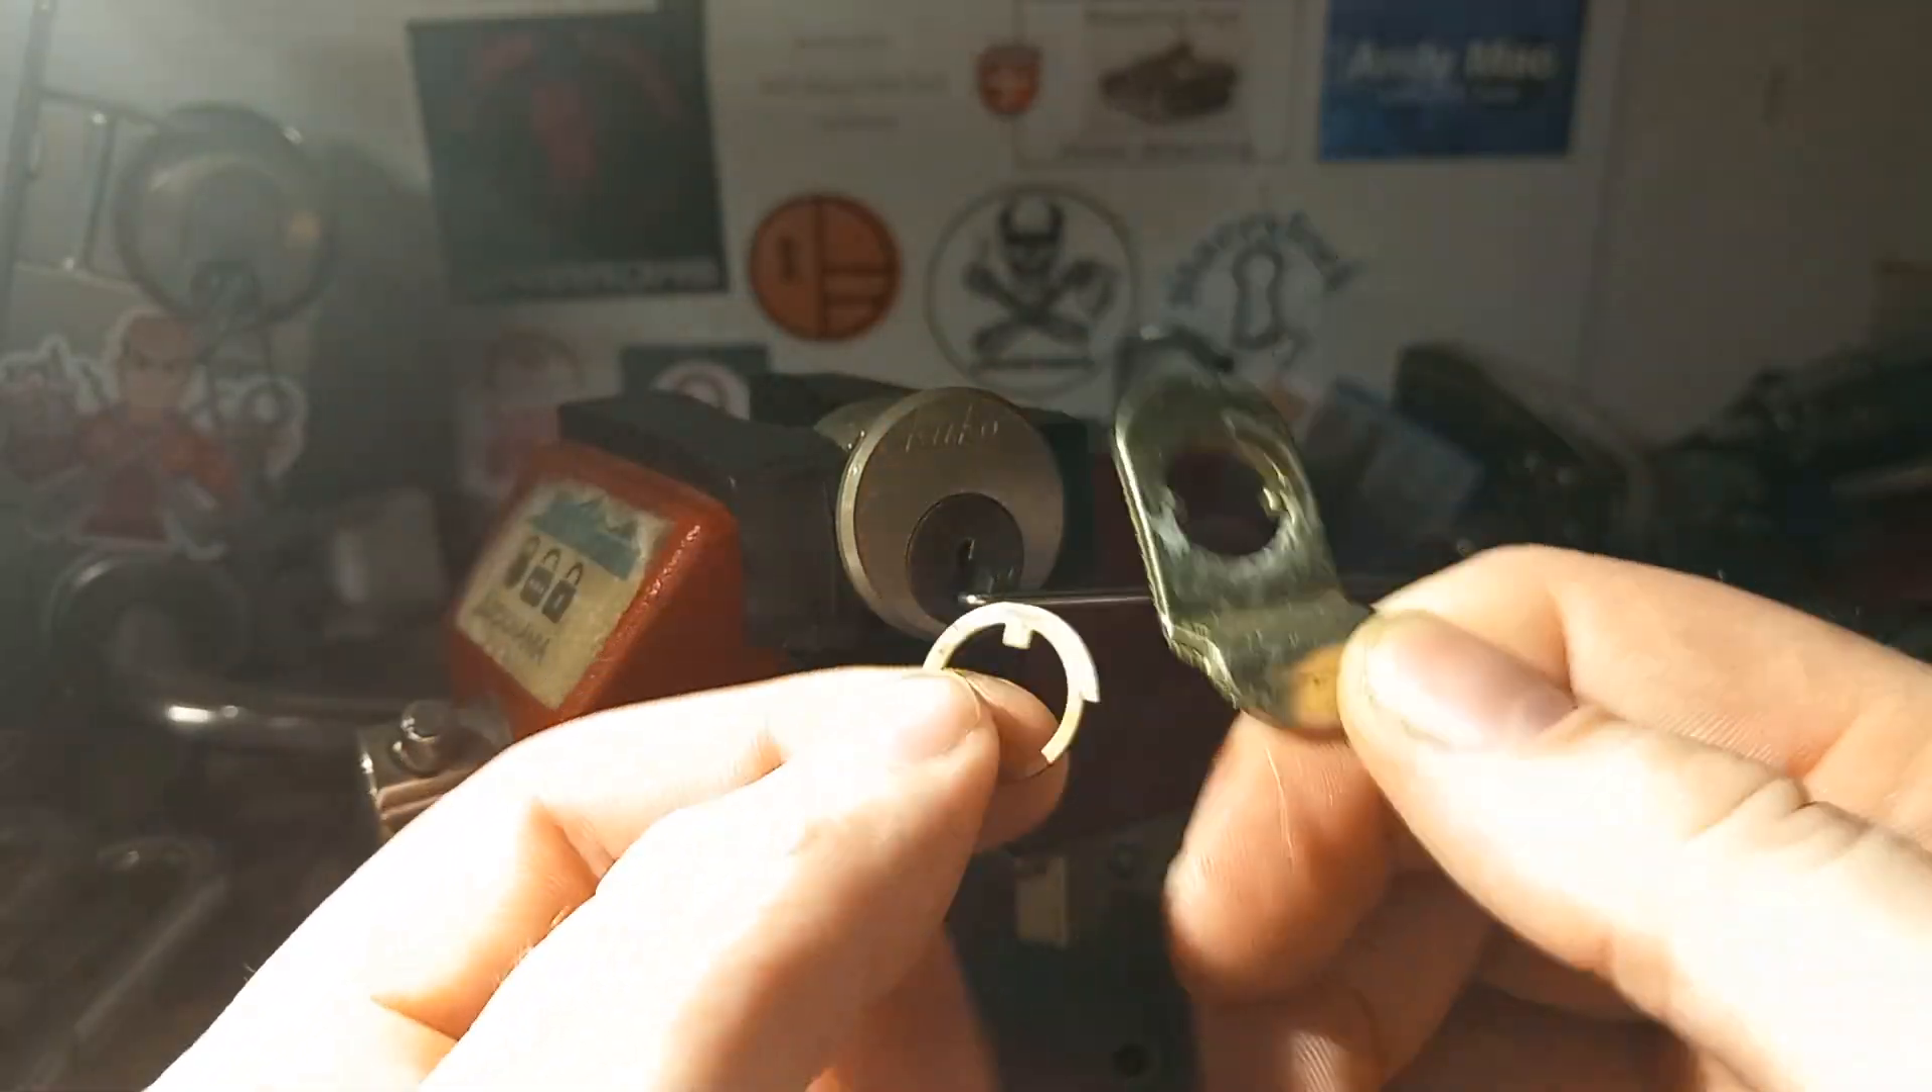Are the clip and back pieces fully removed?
Yes.